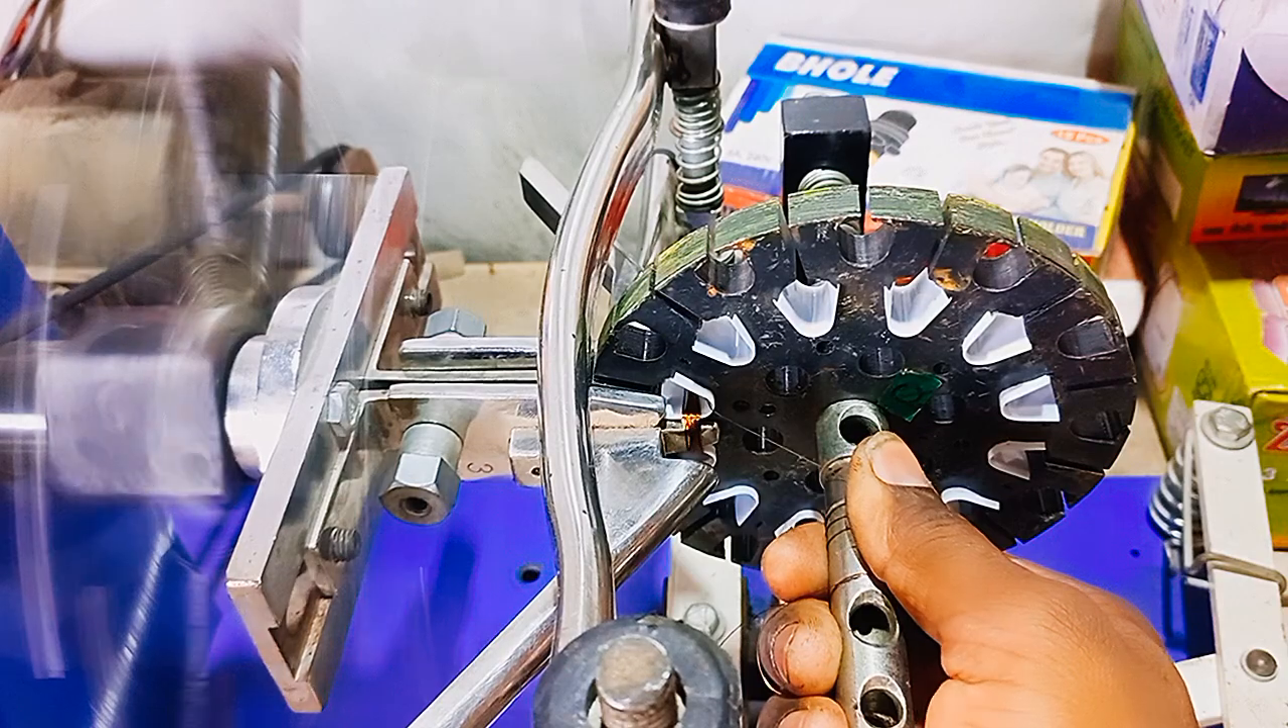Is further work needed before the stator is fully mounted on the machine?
No.